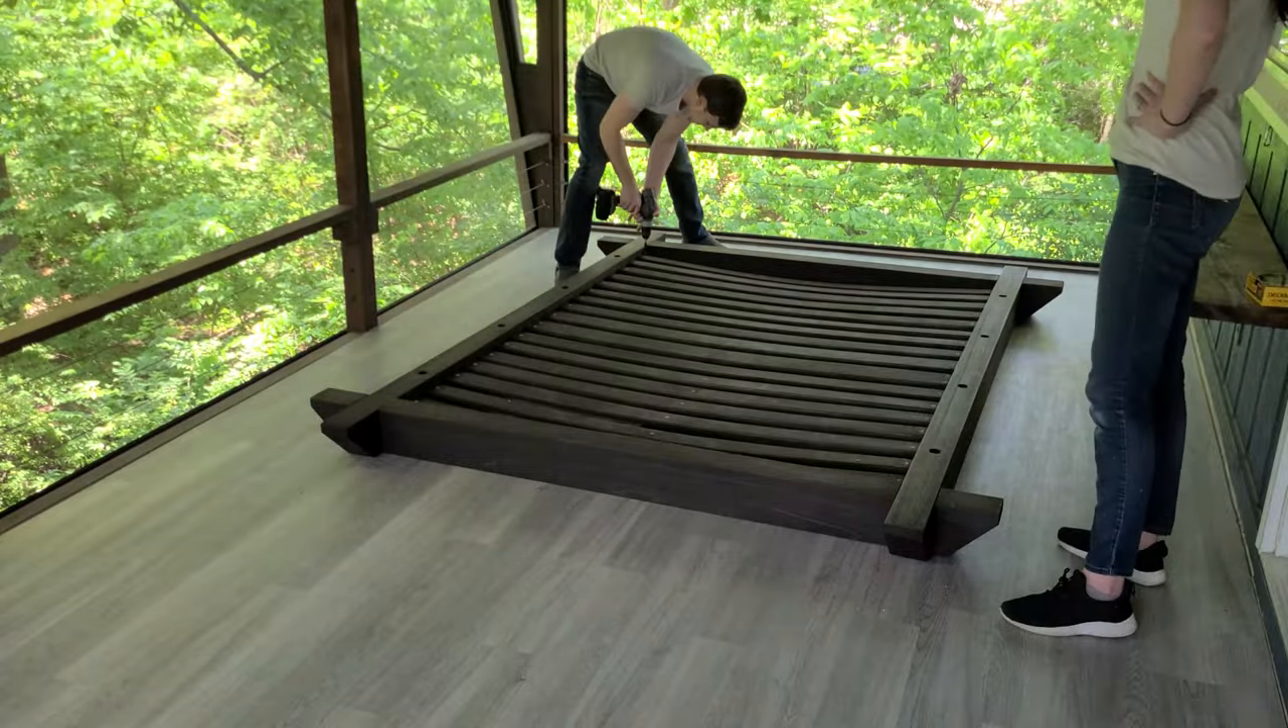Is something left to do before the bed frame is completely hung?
Yes.